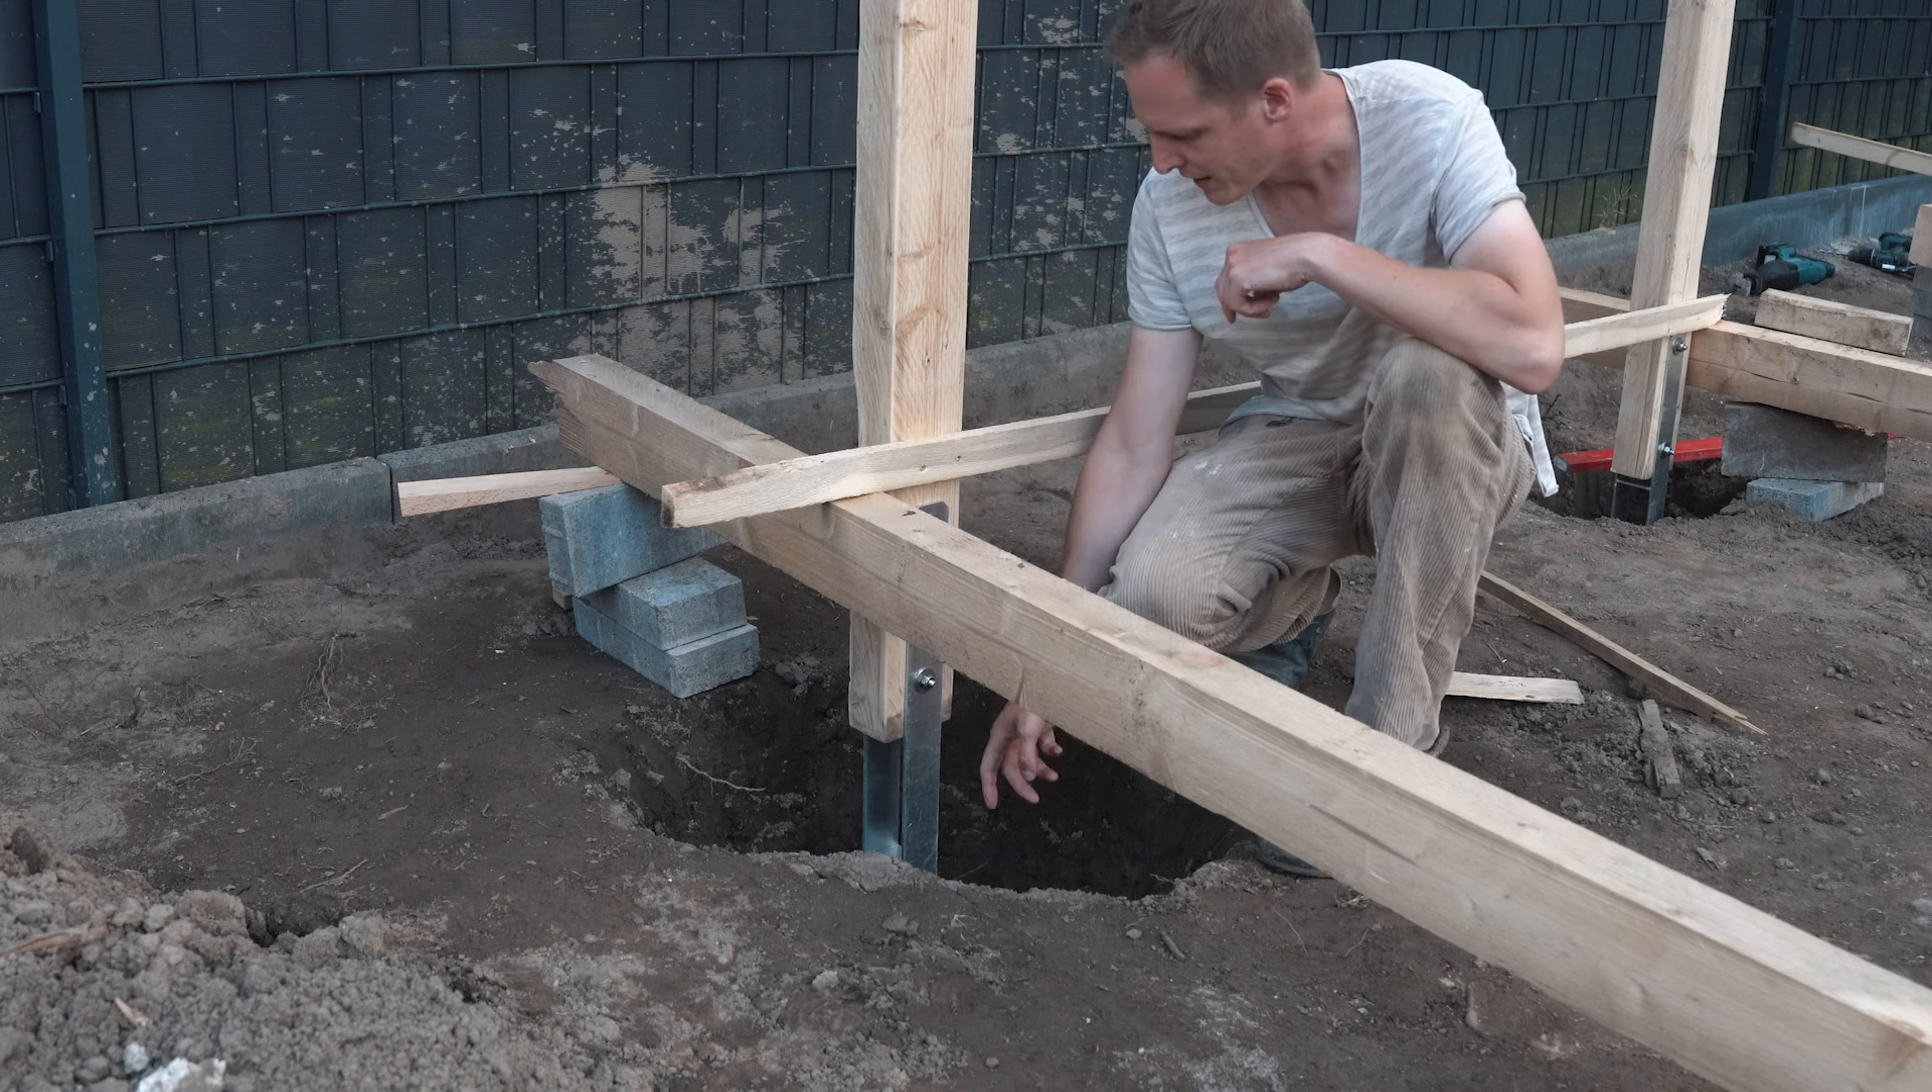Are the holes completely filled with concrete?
No.